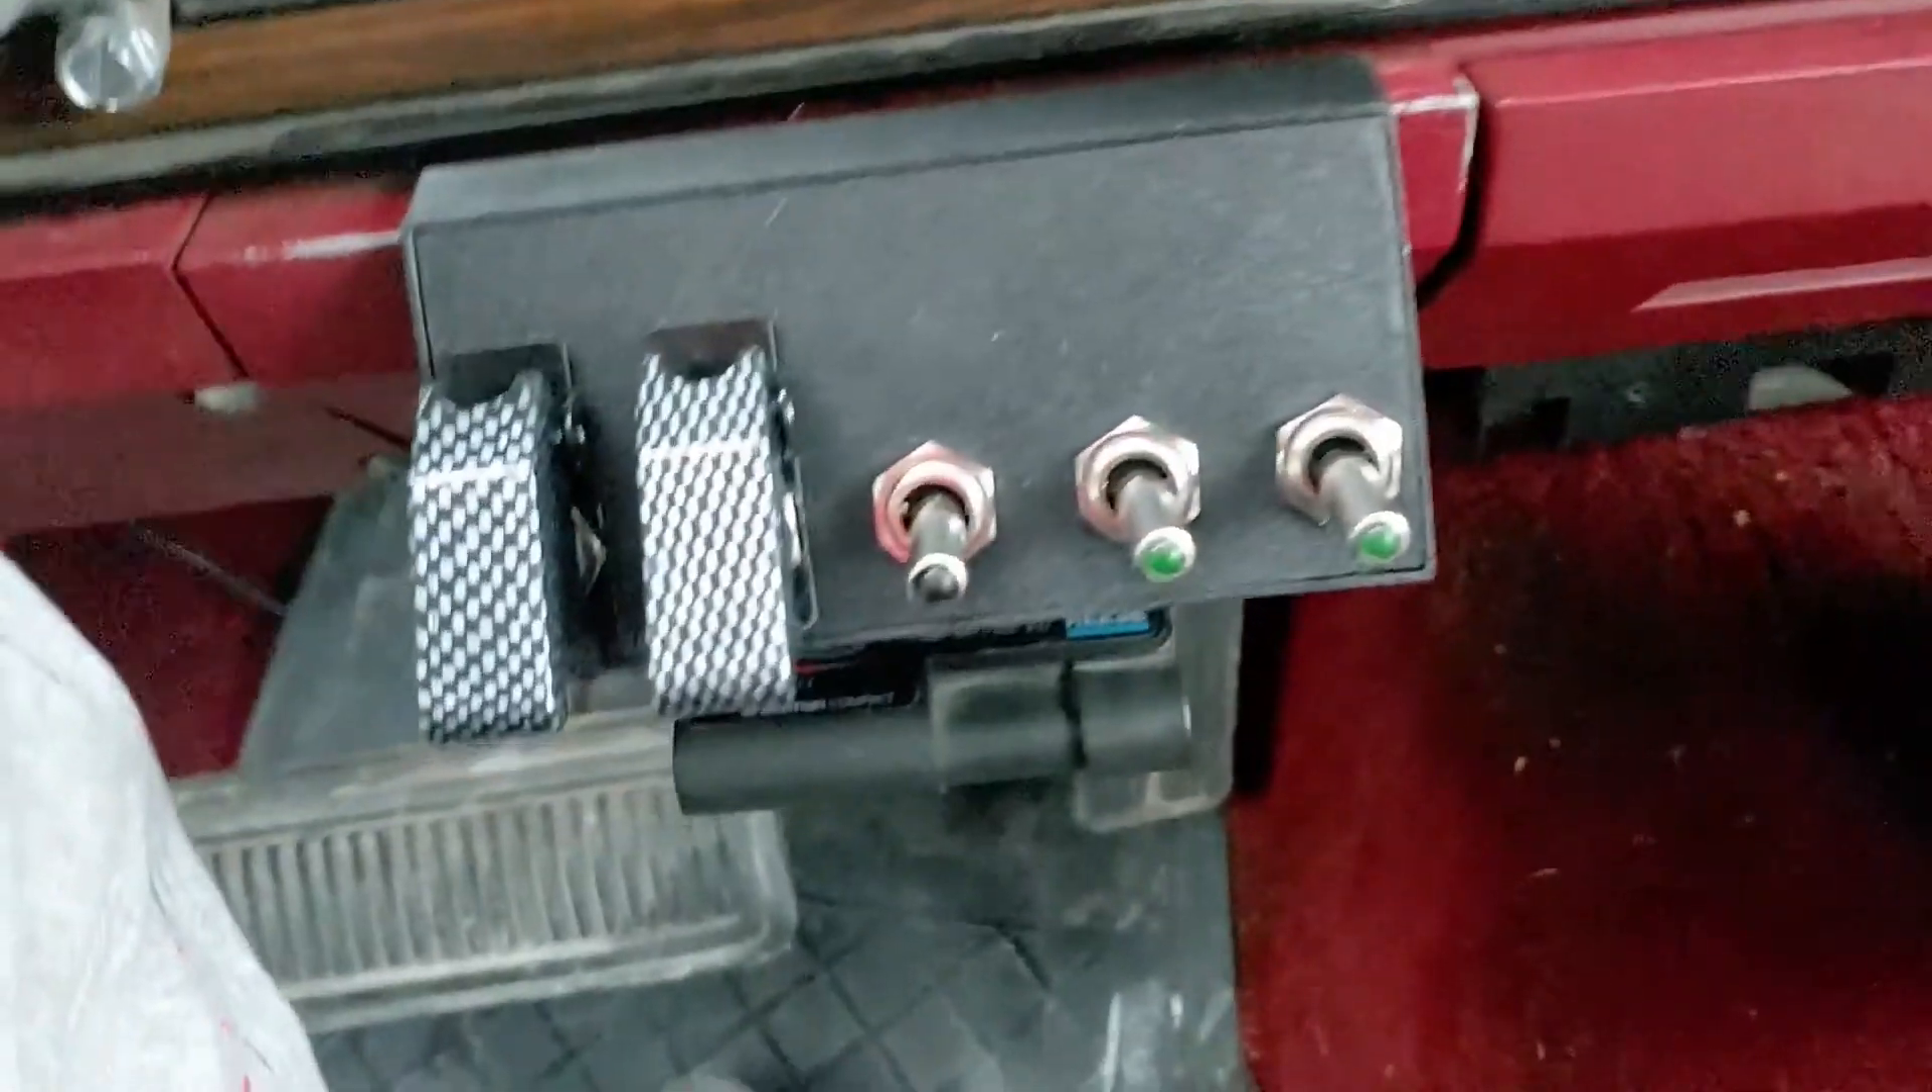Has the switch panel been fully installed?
Yes.